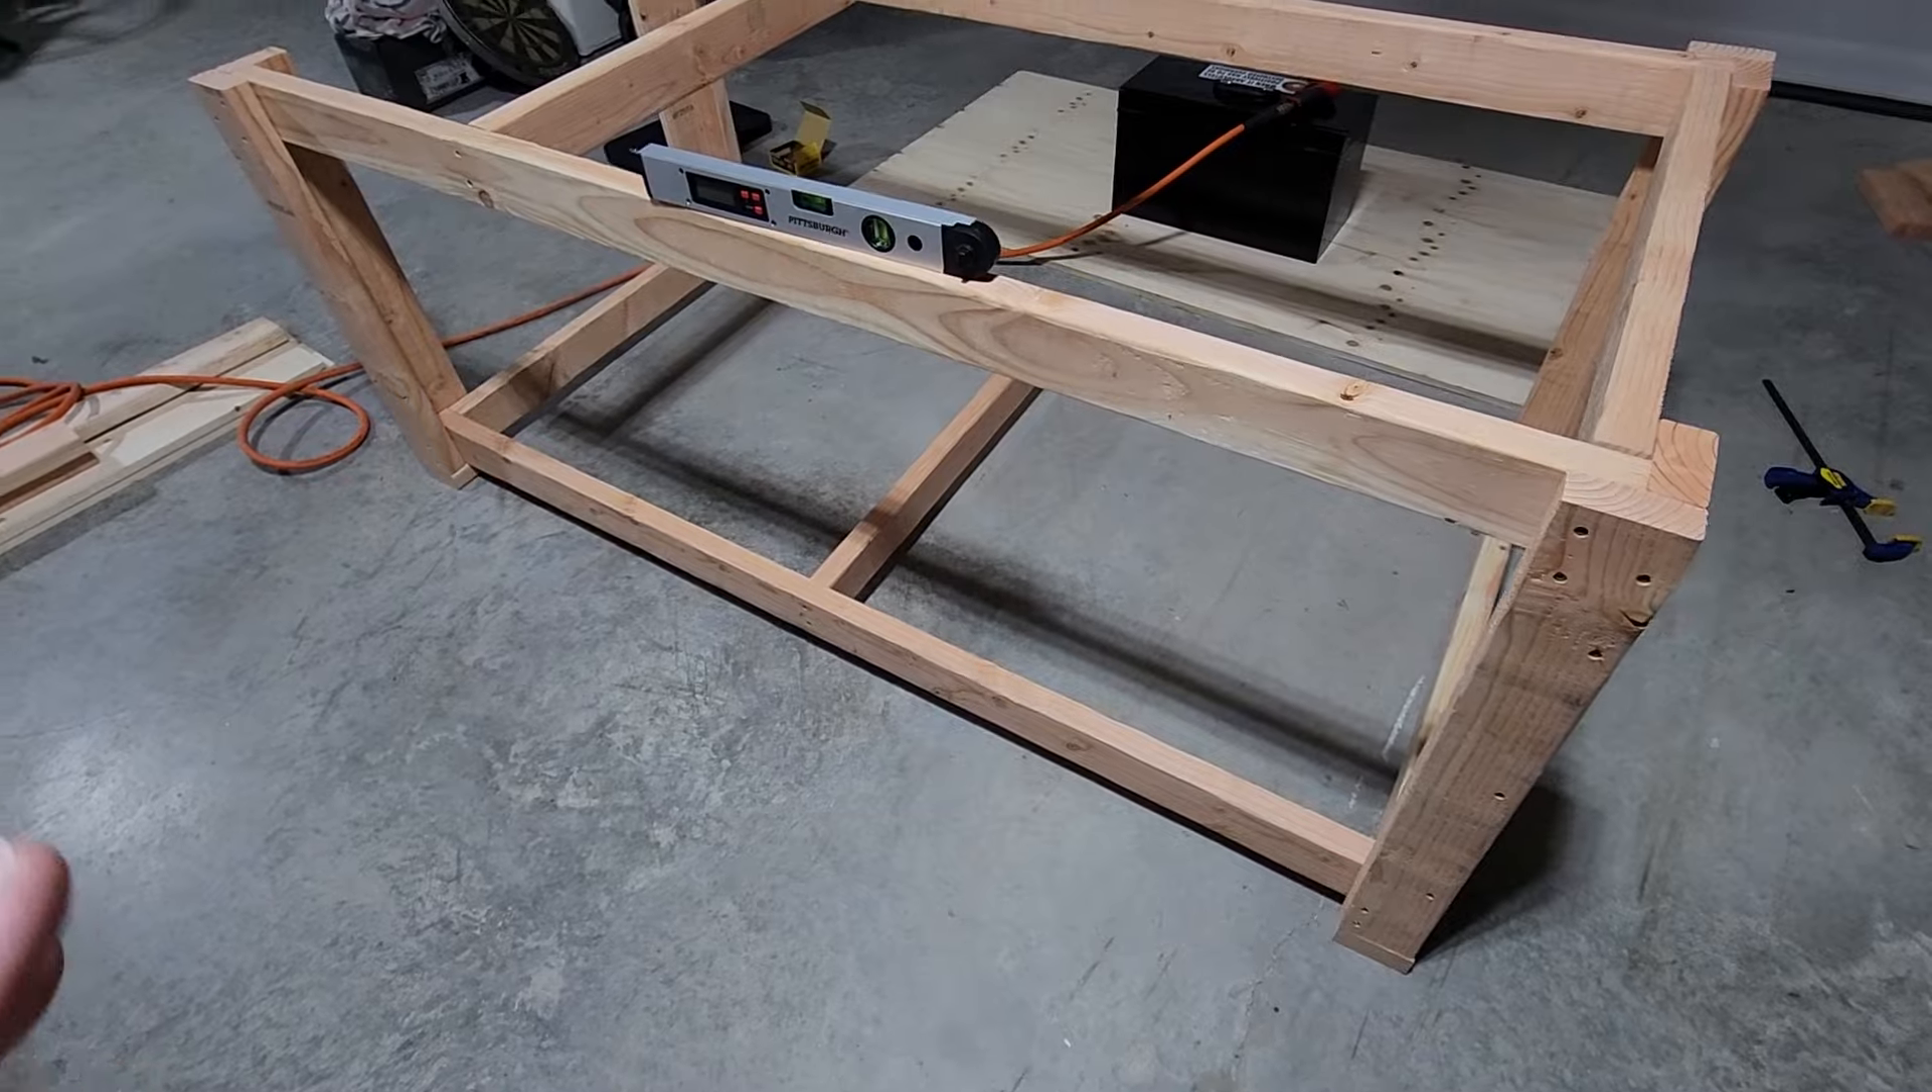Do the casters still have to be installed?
Yes.